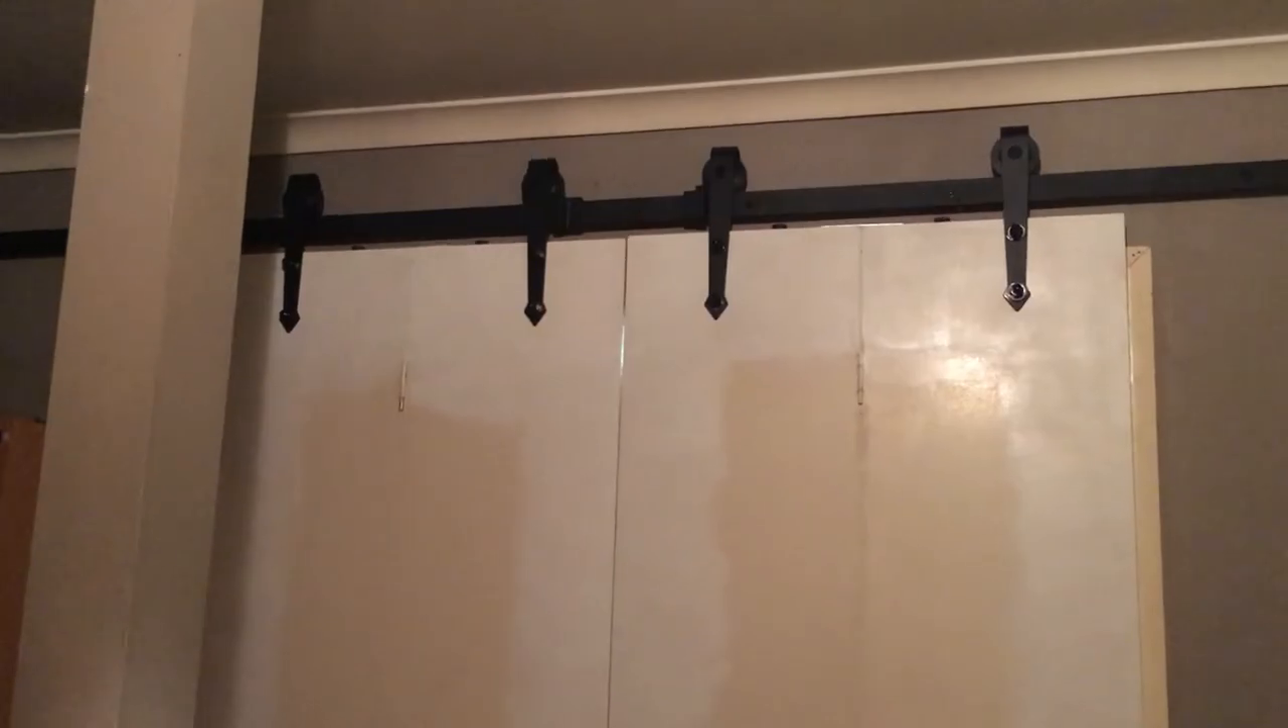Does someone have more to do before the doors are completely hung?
No.